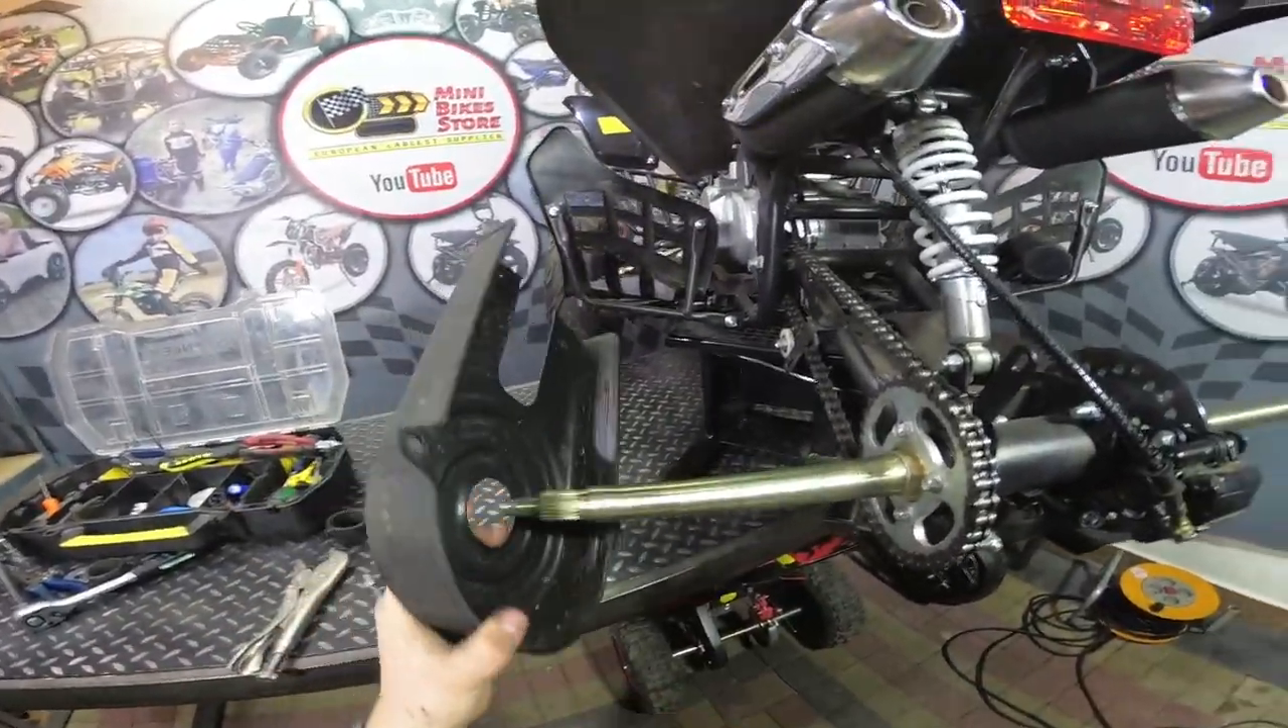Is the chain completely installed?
Yes.